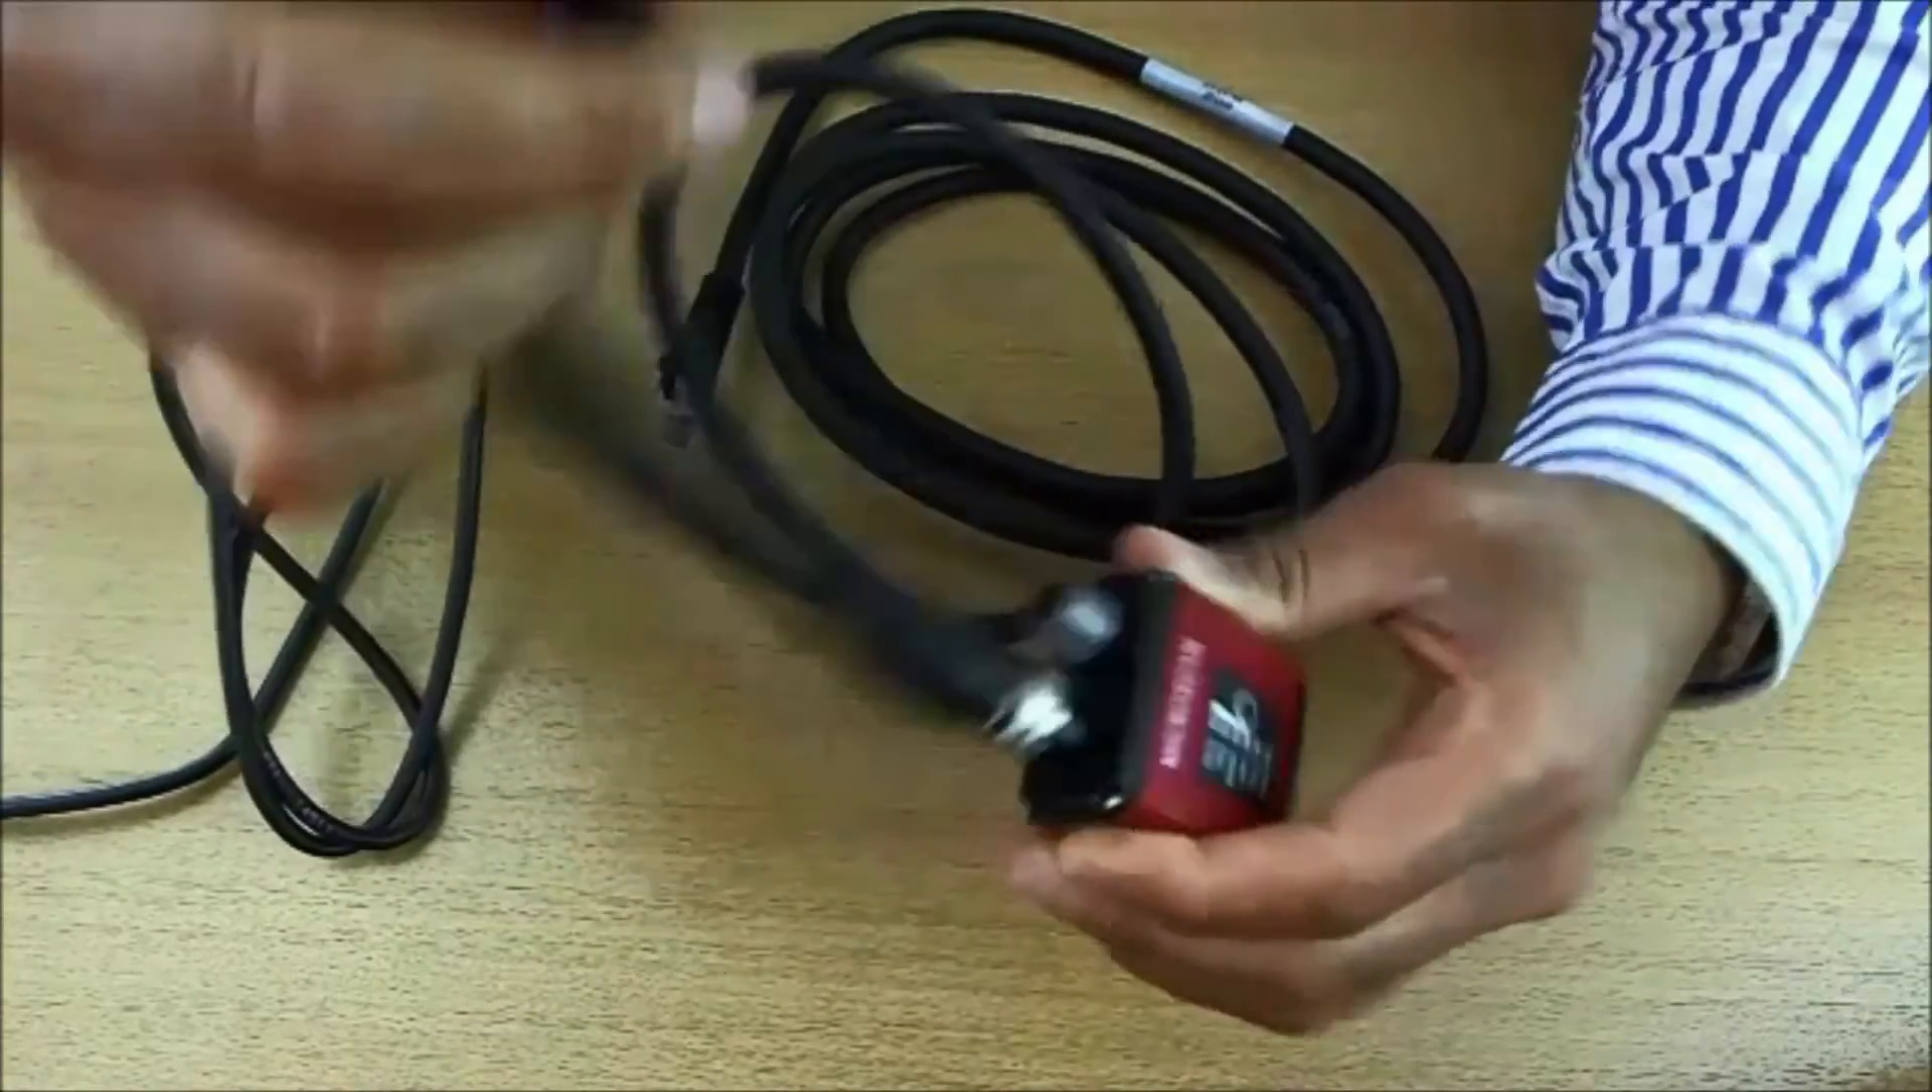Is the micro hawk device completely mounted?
No.